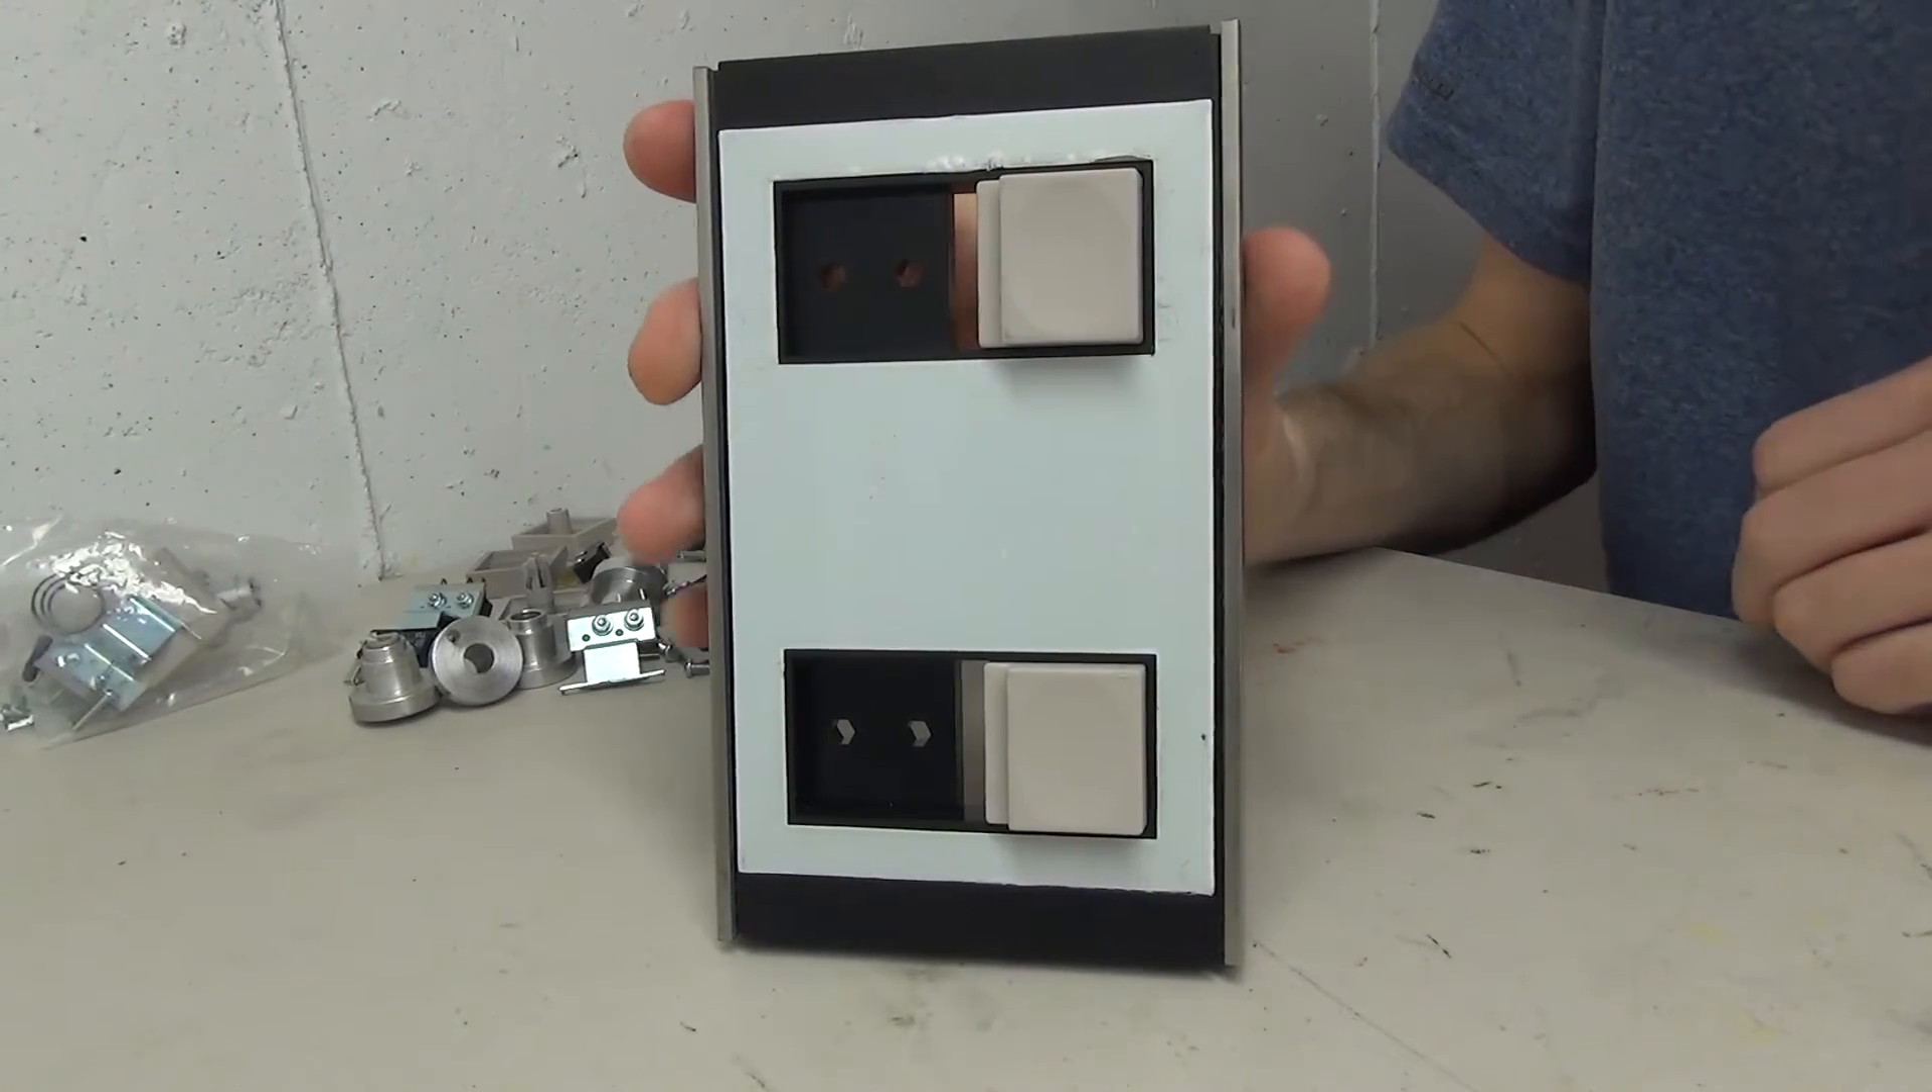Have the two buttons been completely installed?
Yes.